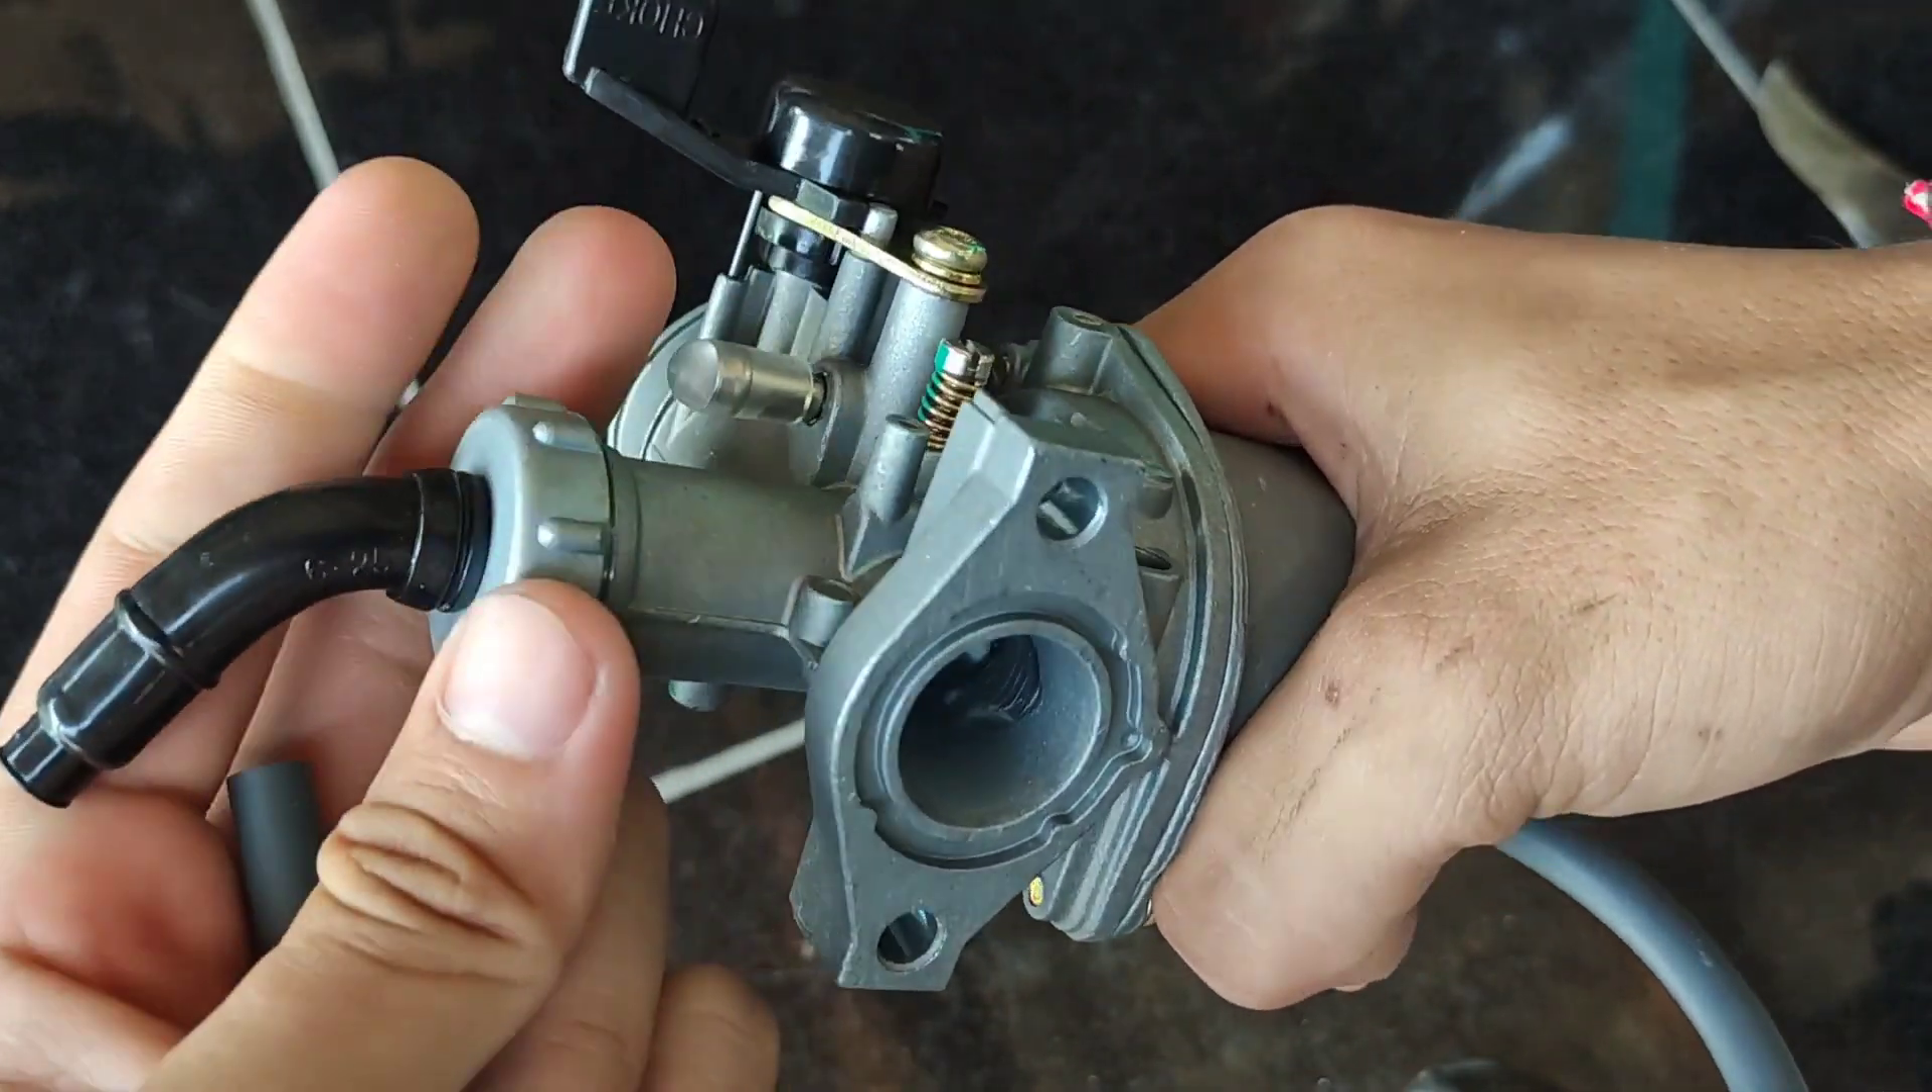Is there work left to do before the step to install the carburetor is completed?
Yes.